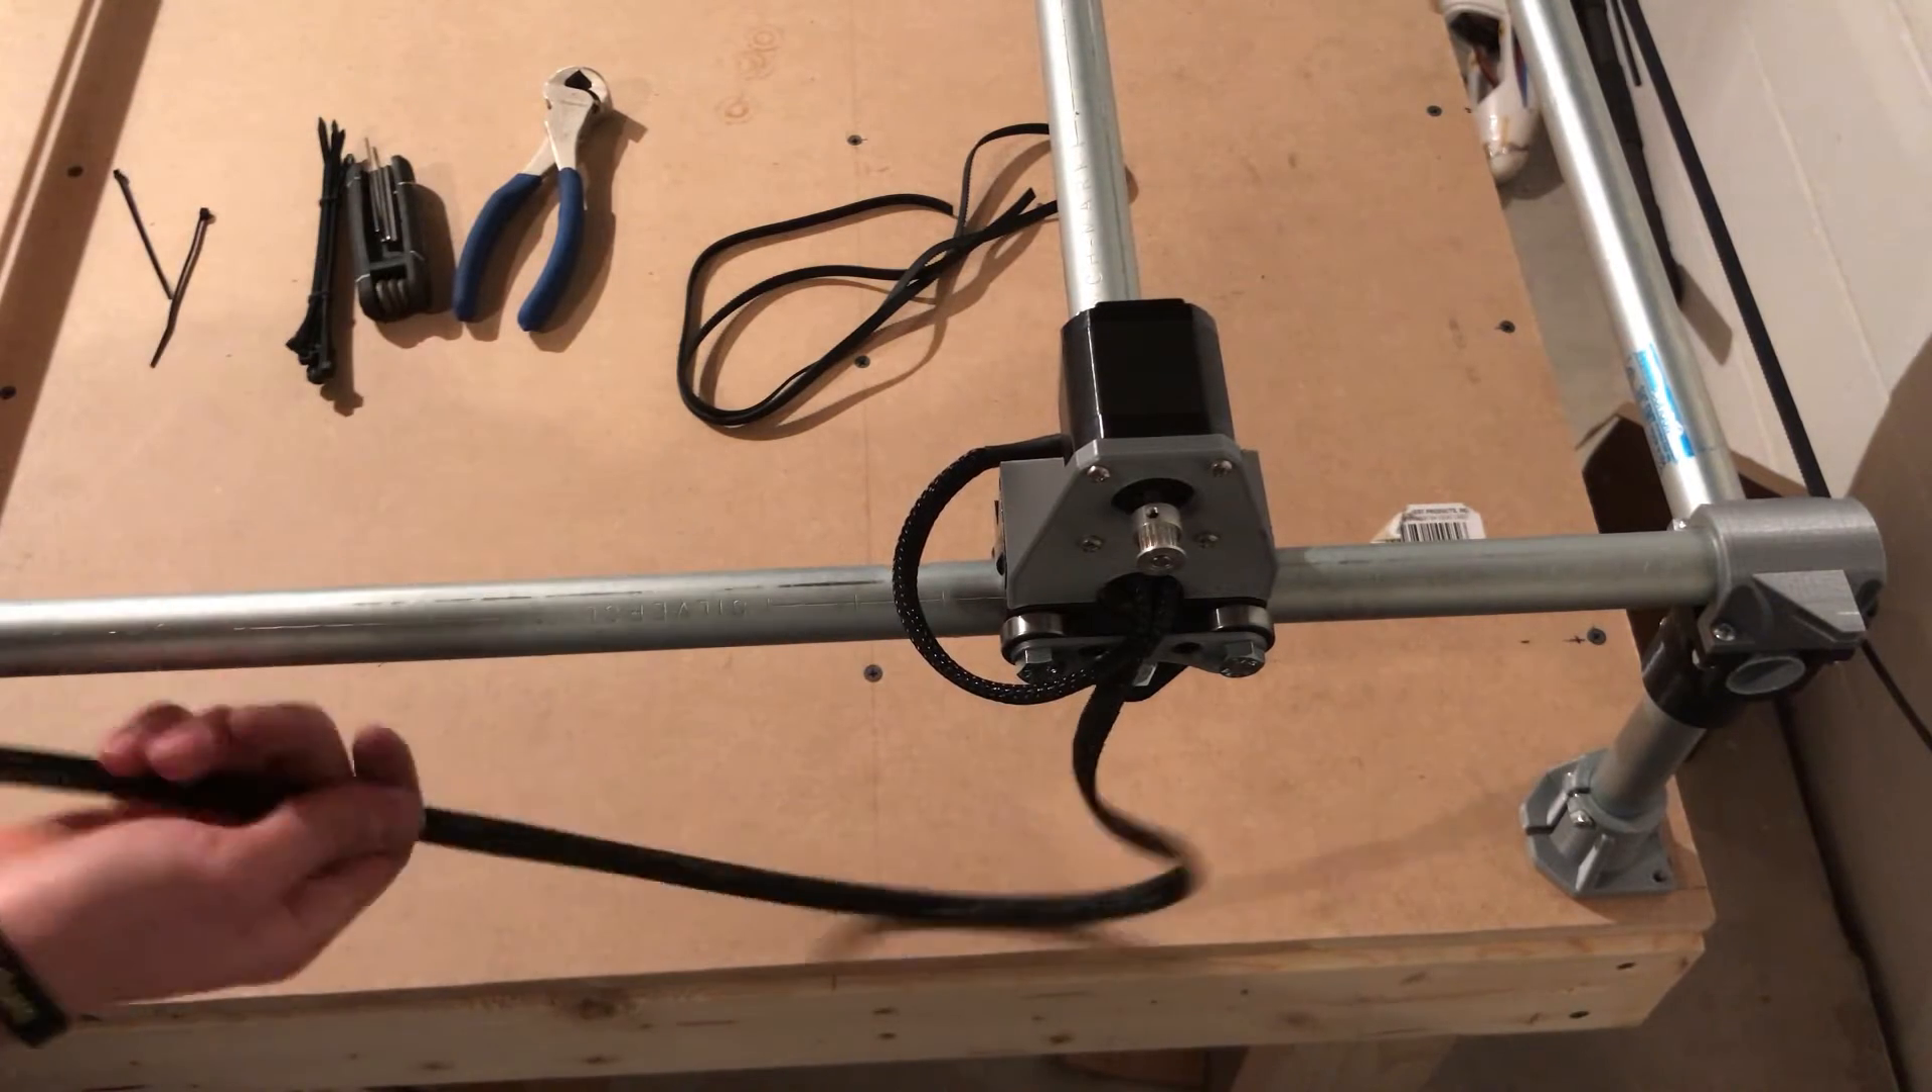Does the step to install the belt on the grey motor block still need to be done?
Yes.